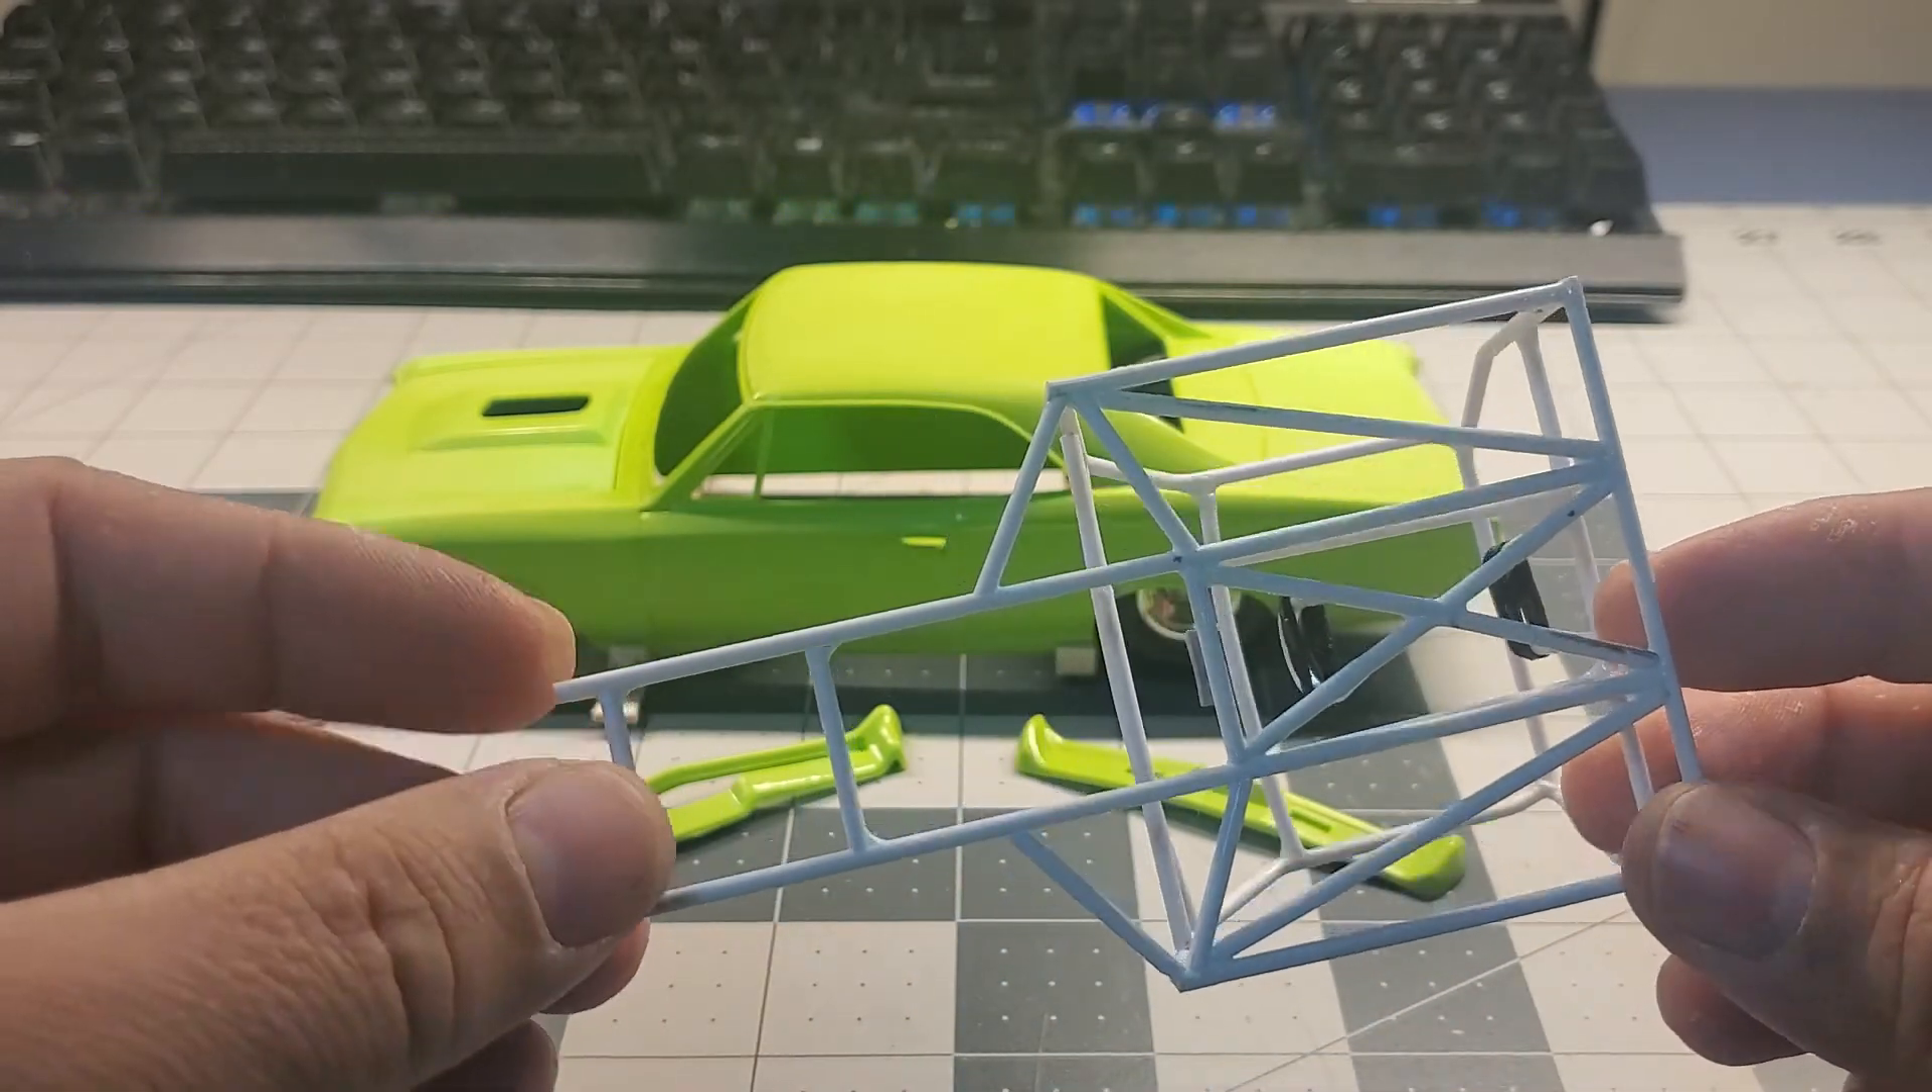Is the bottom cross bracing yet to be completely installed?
No.